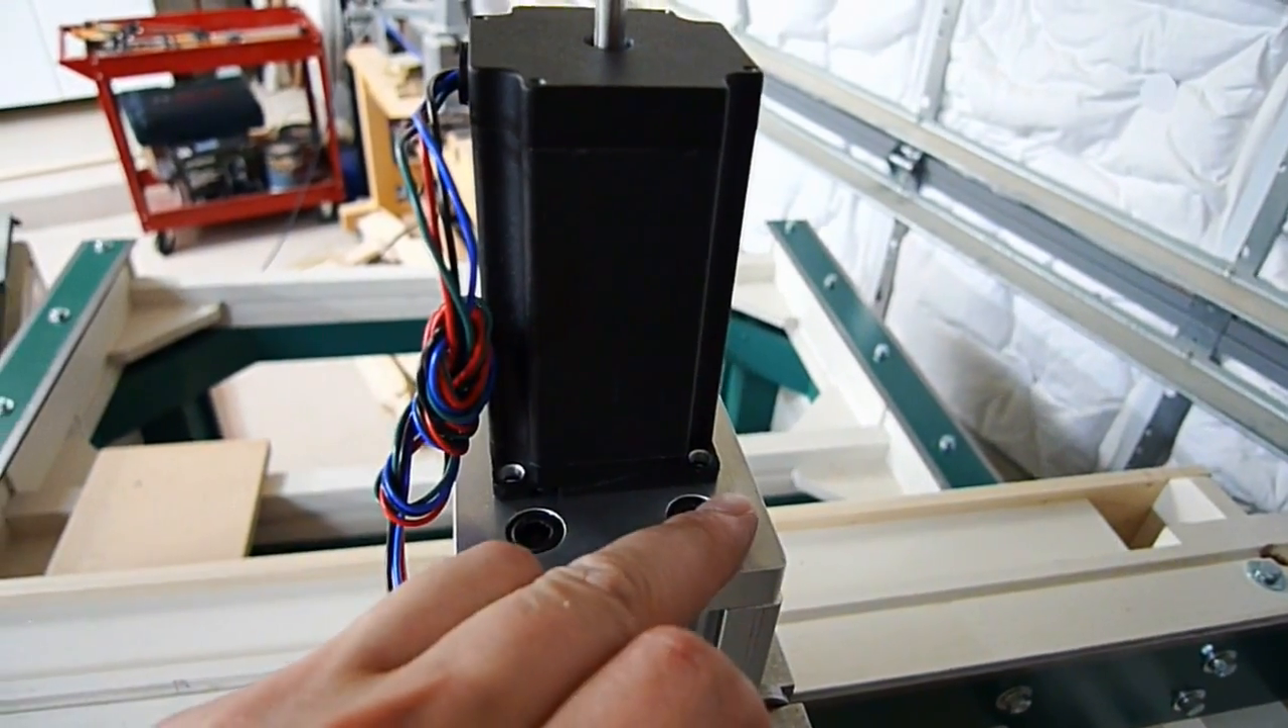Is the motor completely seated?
Yes.